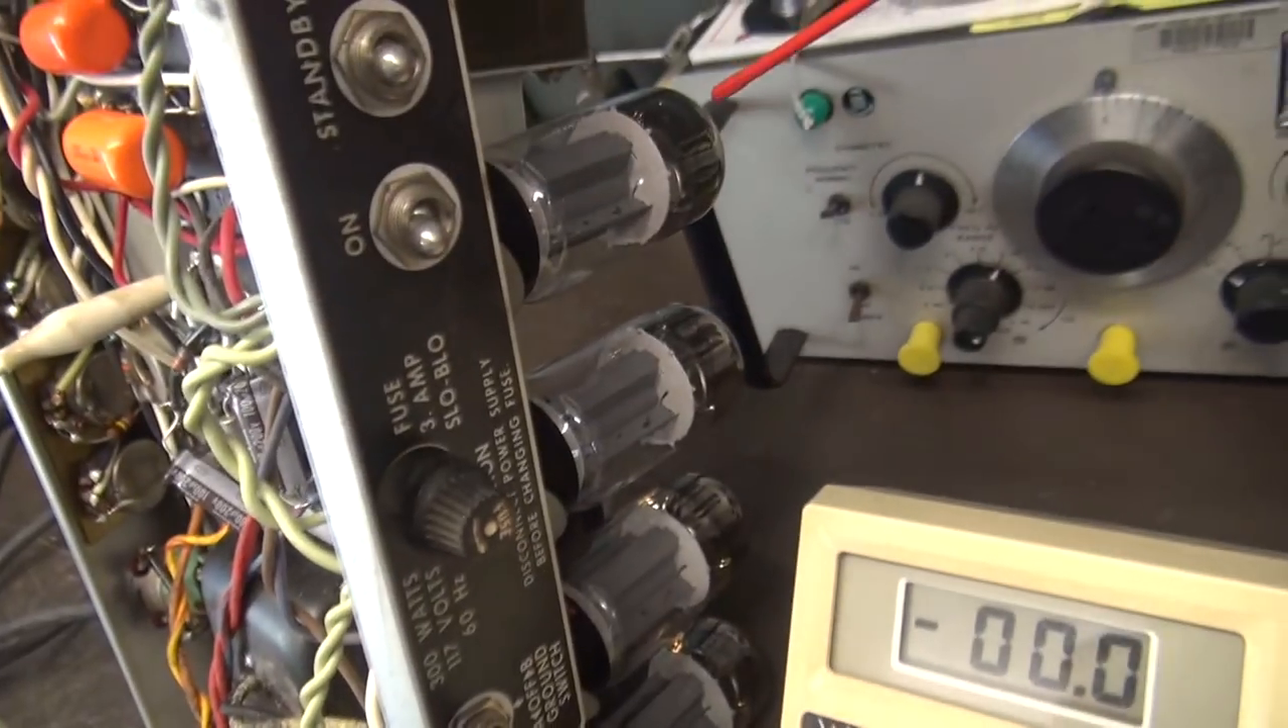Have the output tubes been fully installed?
Yes.